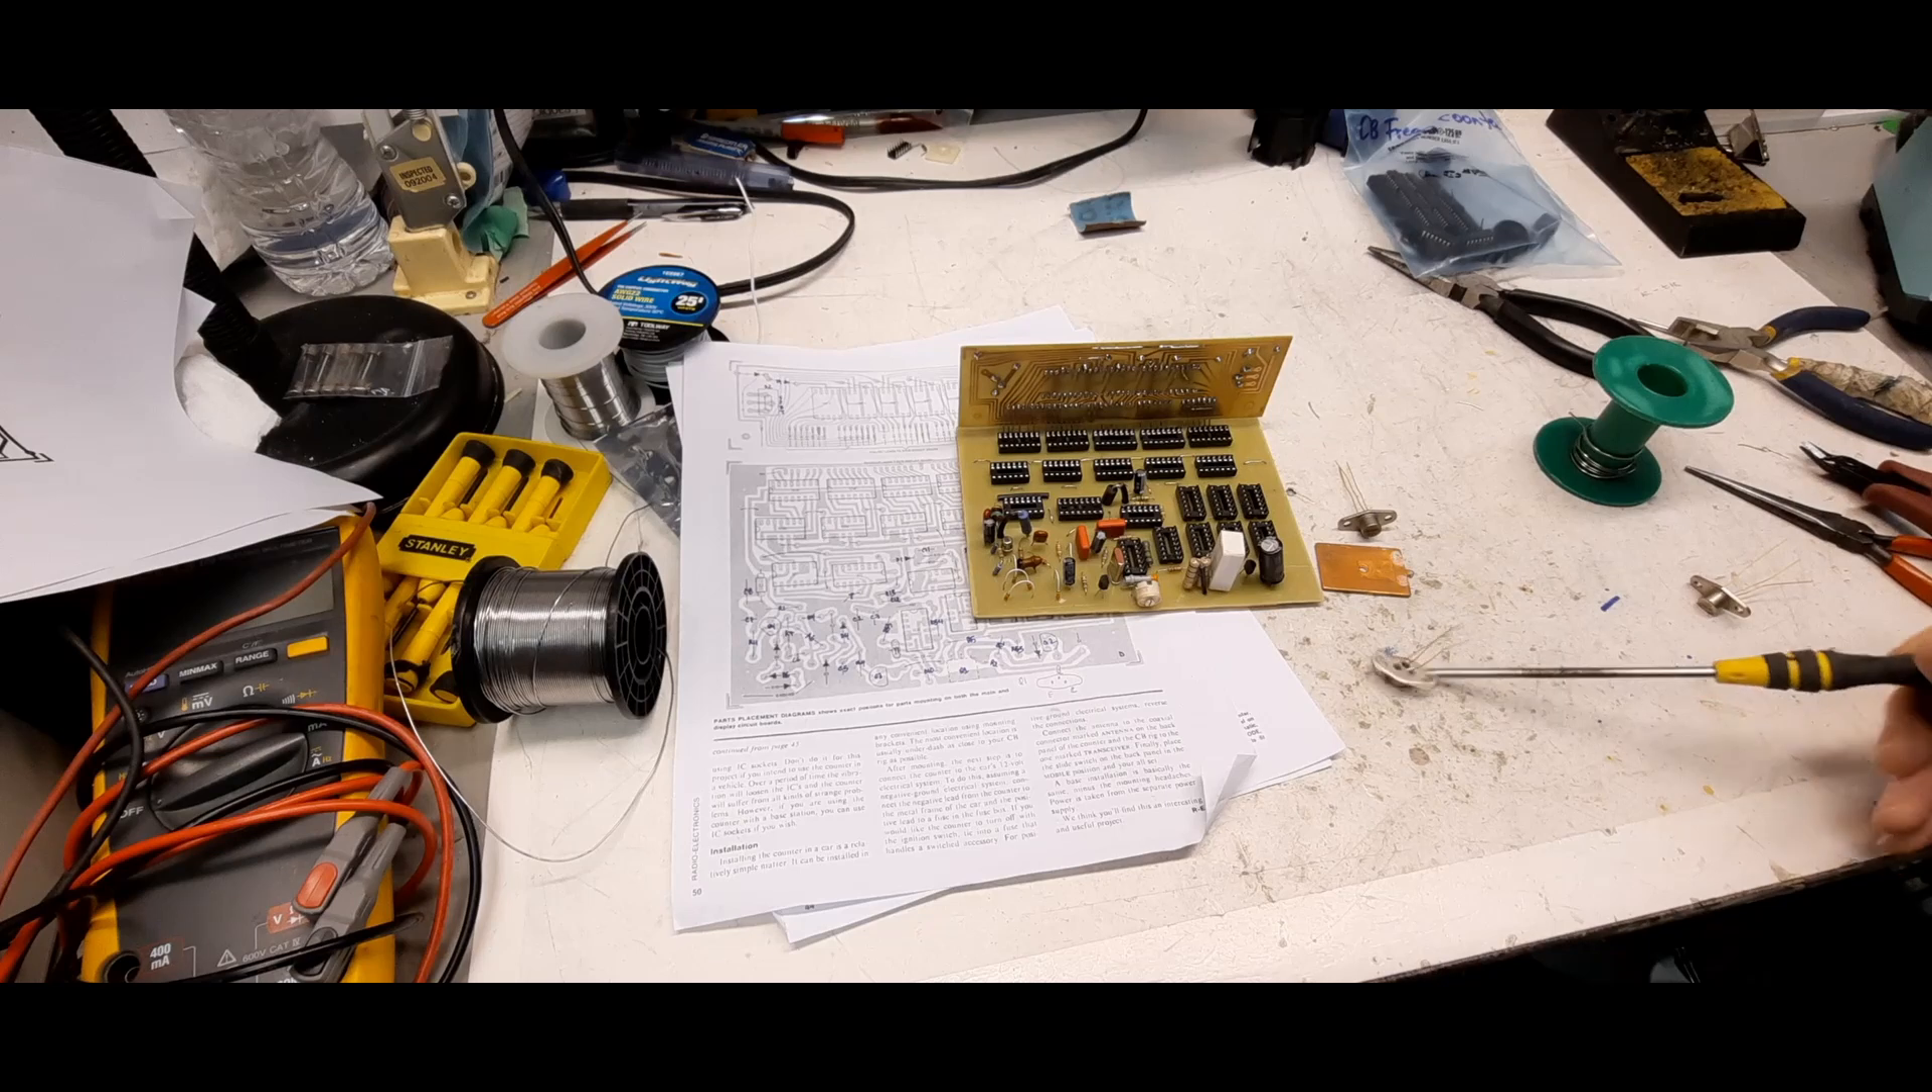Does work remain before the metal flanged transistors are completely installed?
Yes.